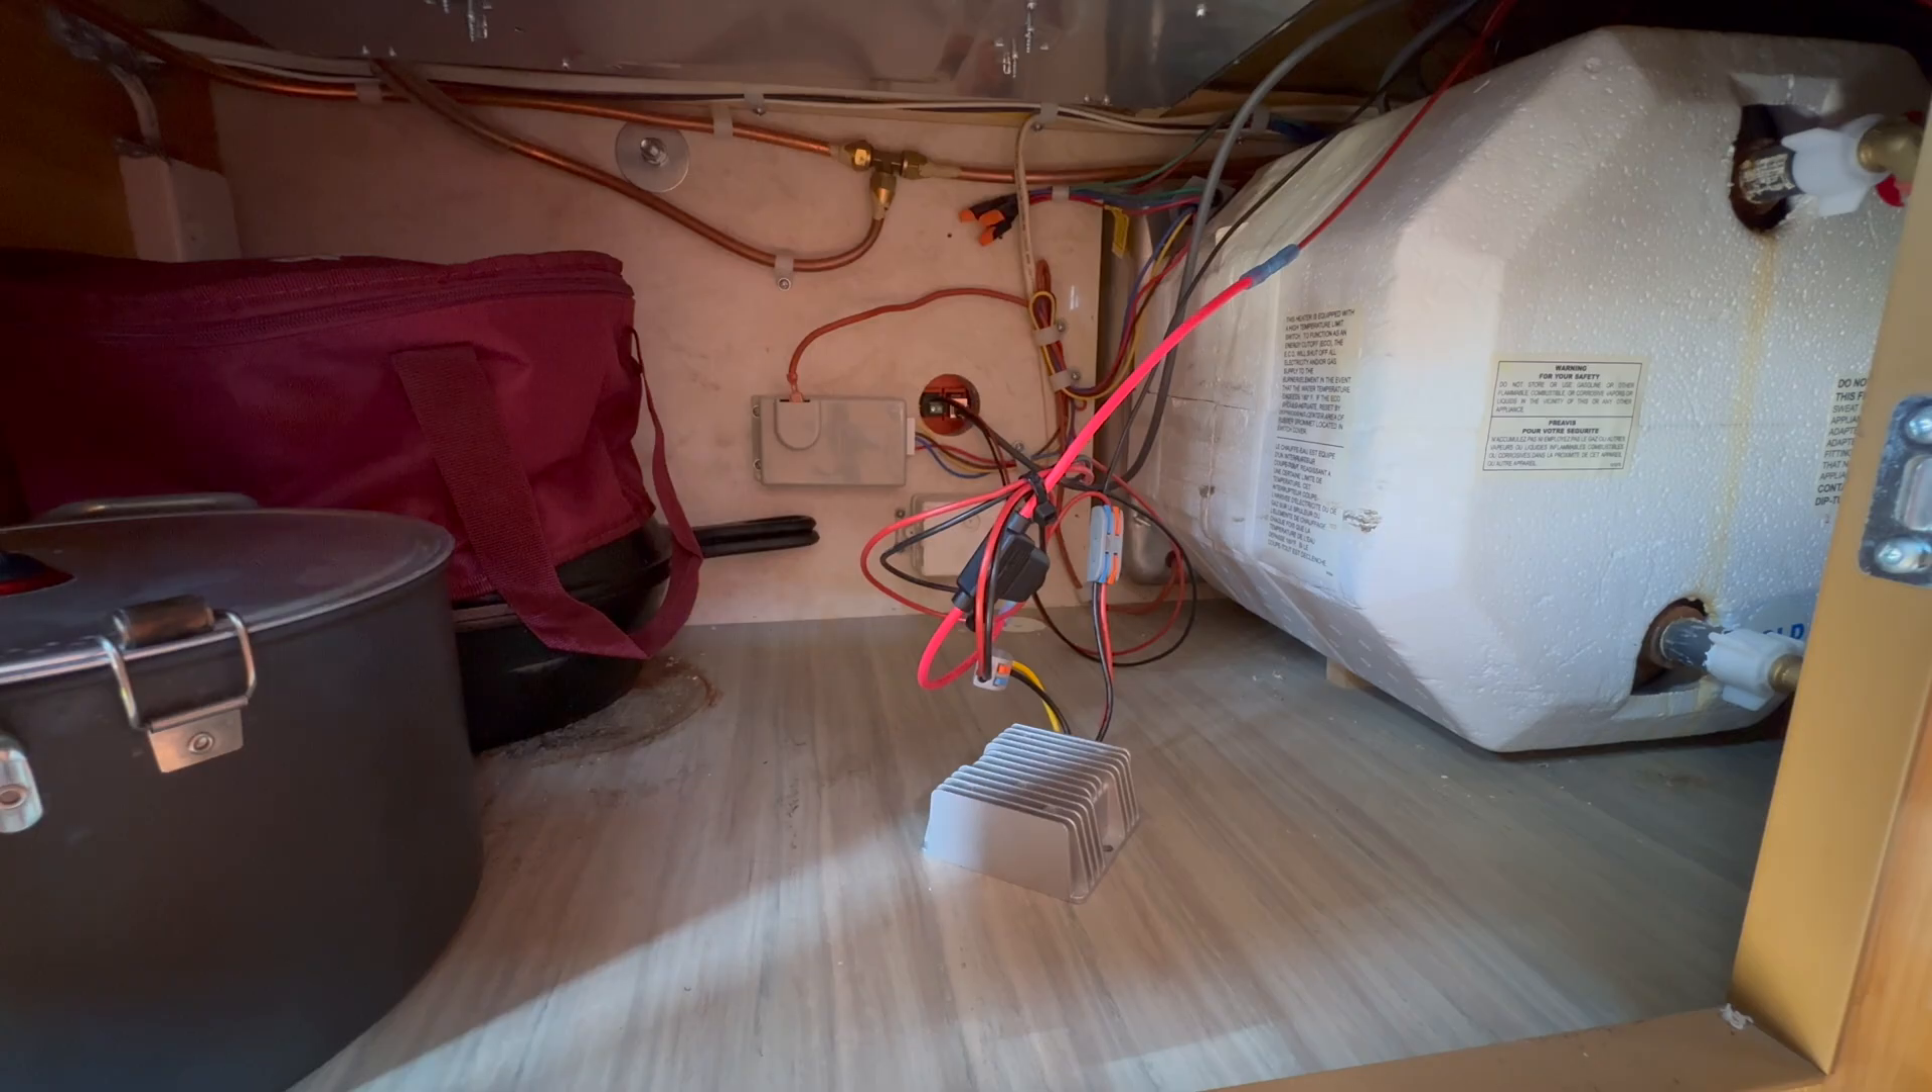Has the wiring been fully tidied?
No.